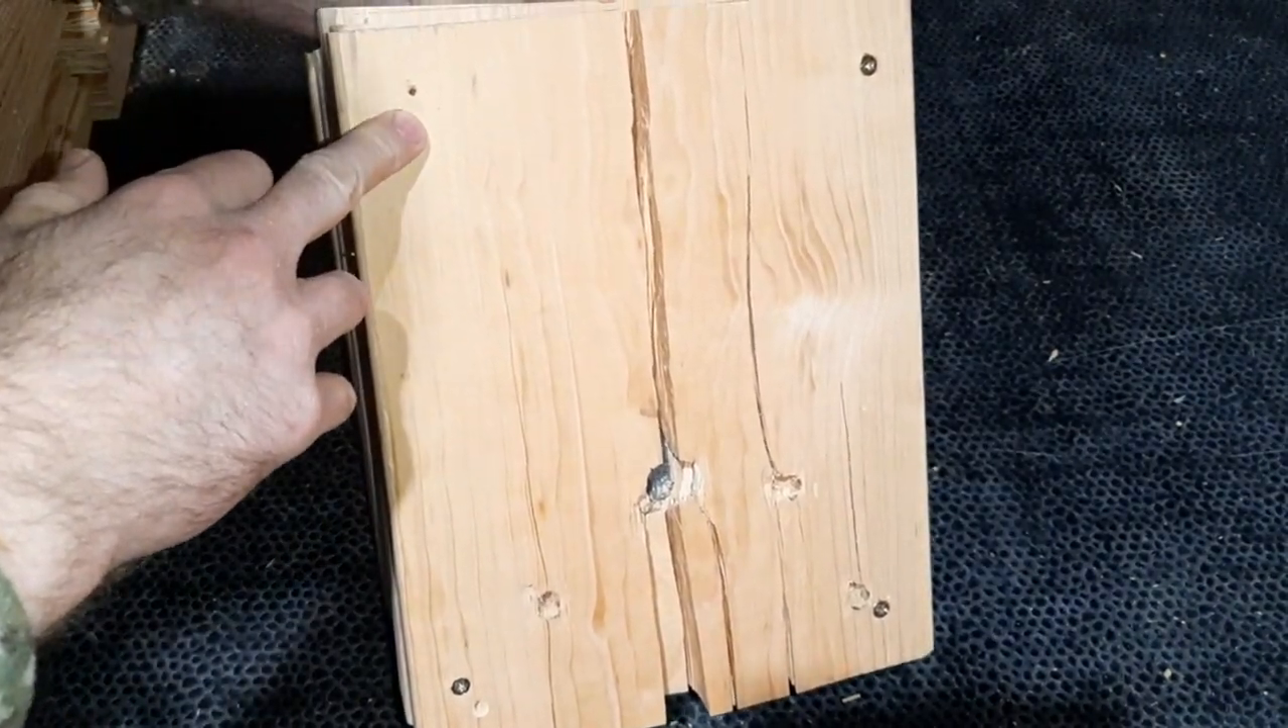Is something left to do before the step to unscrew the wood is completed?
Yes.